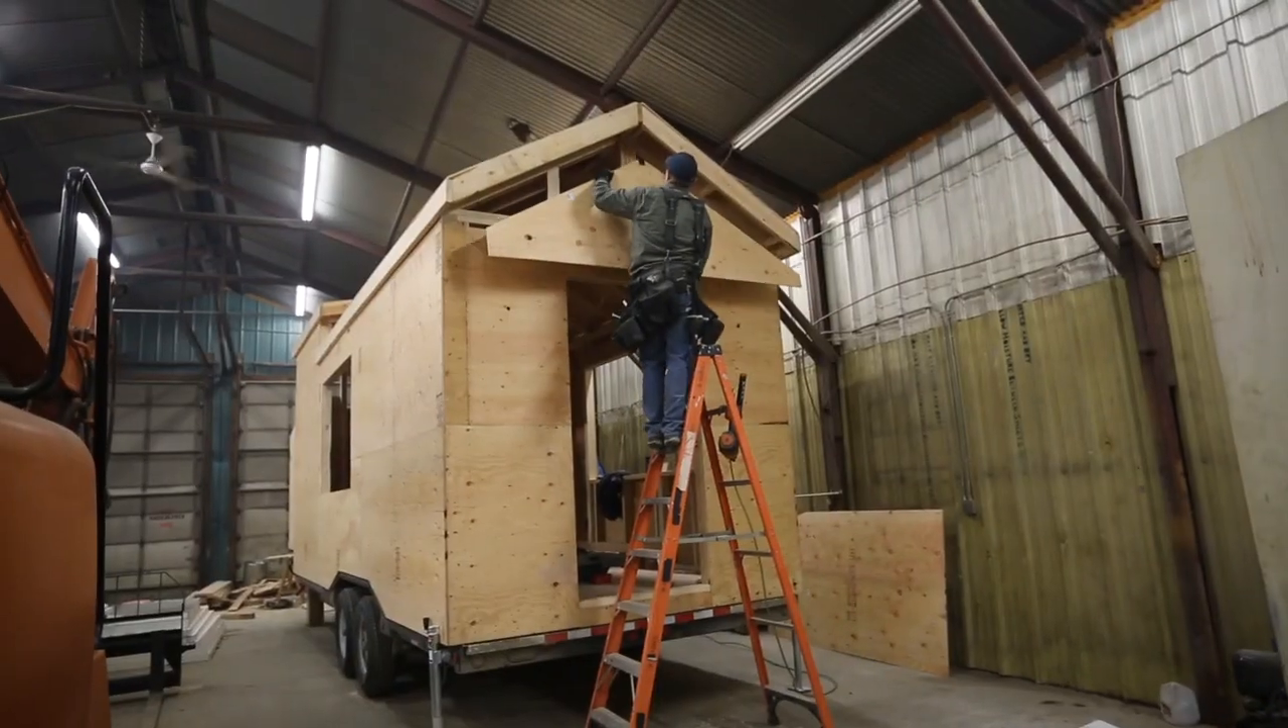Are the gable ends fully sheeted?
No.